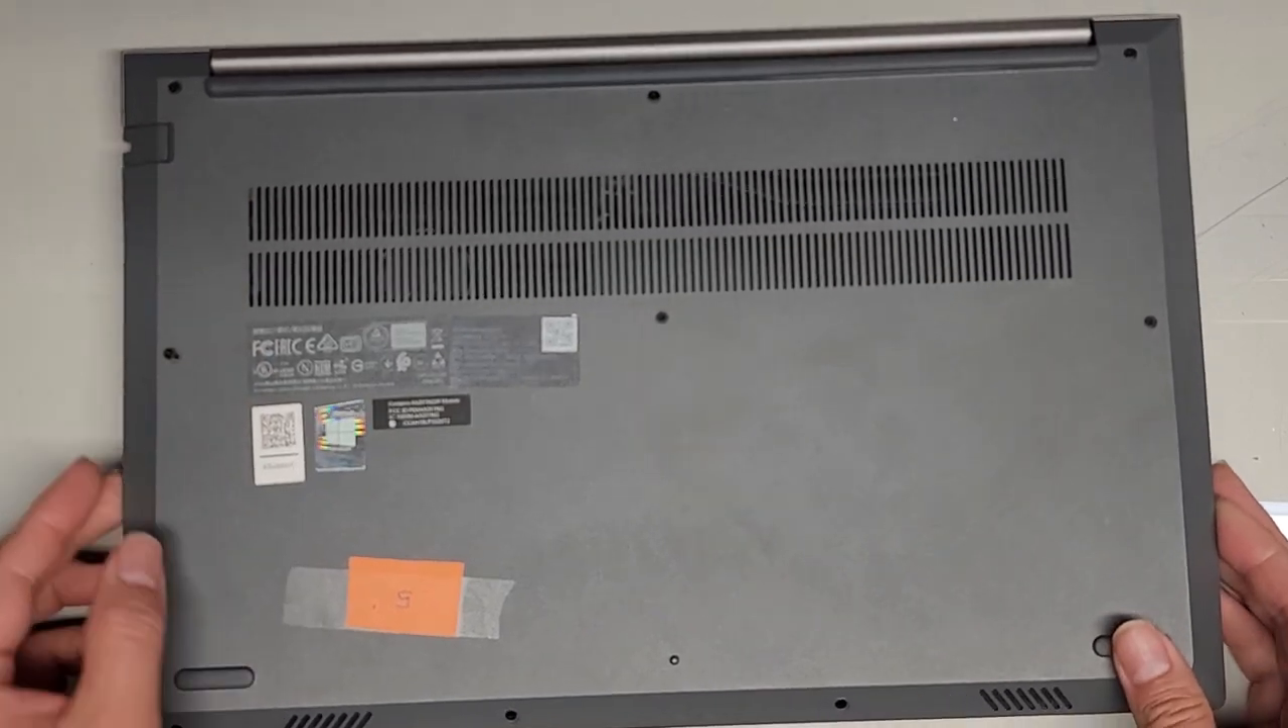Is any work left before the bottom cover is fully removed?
Yes.